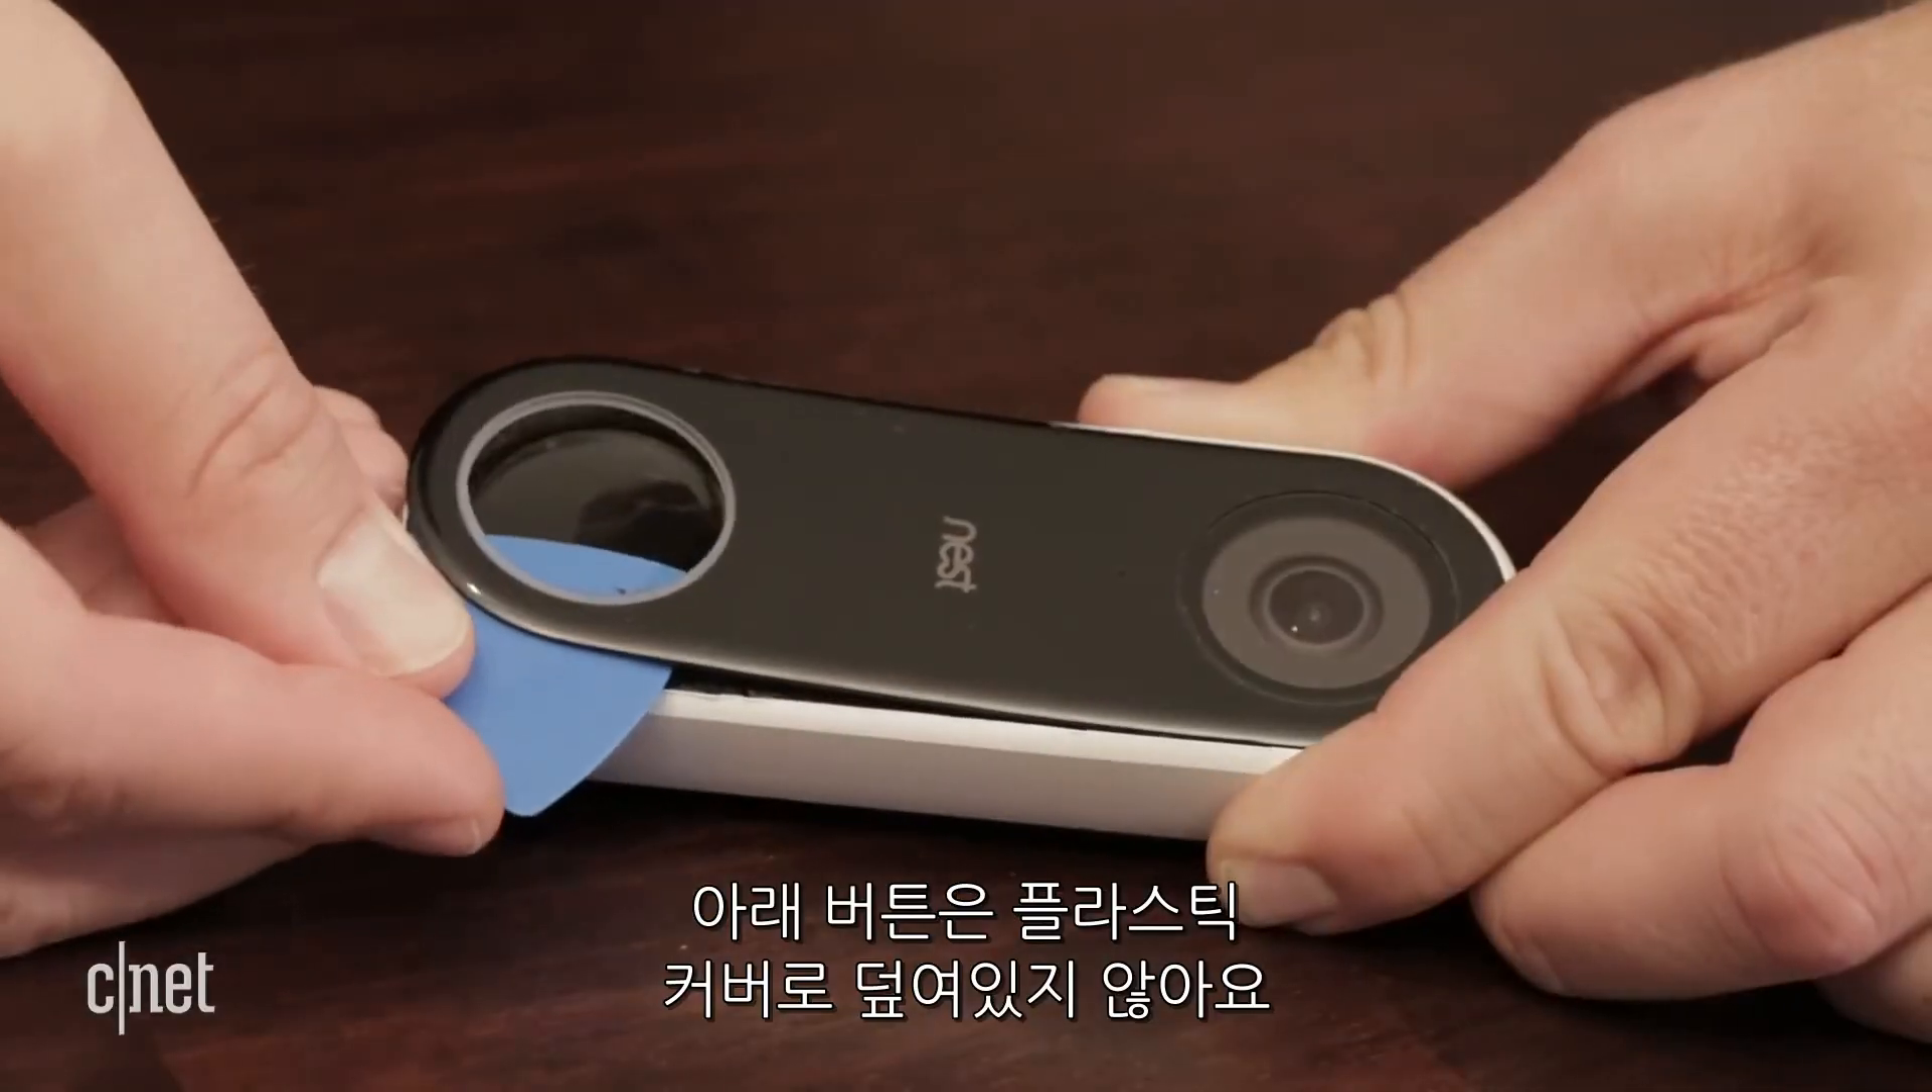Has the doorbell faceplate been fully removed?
No.